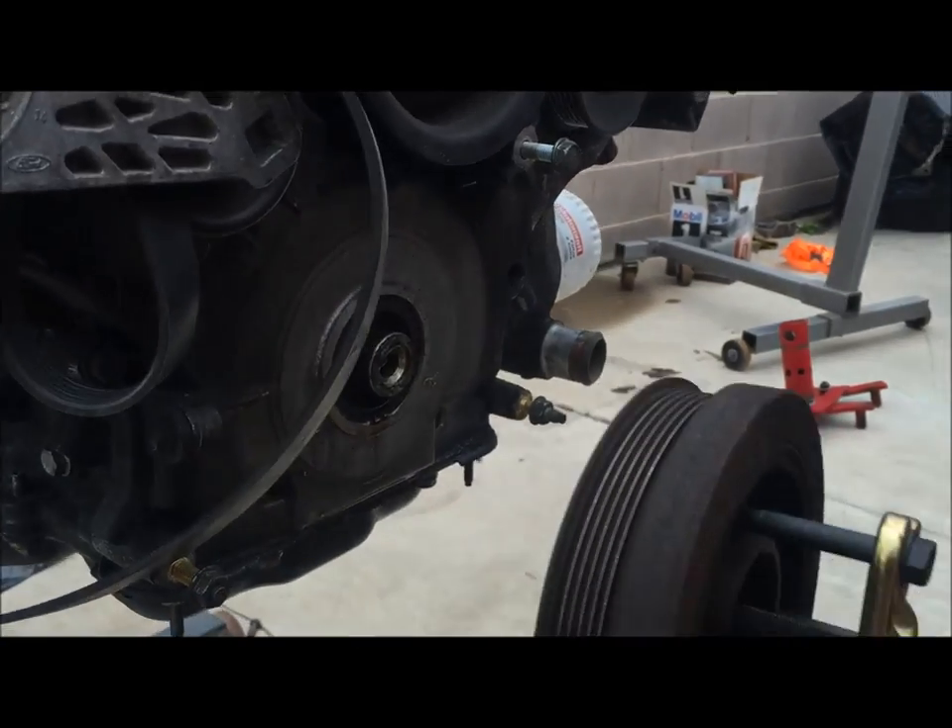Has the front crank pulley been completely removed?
Yes.